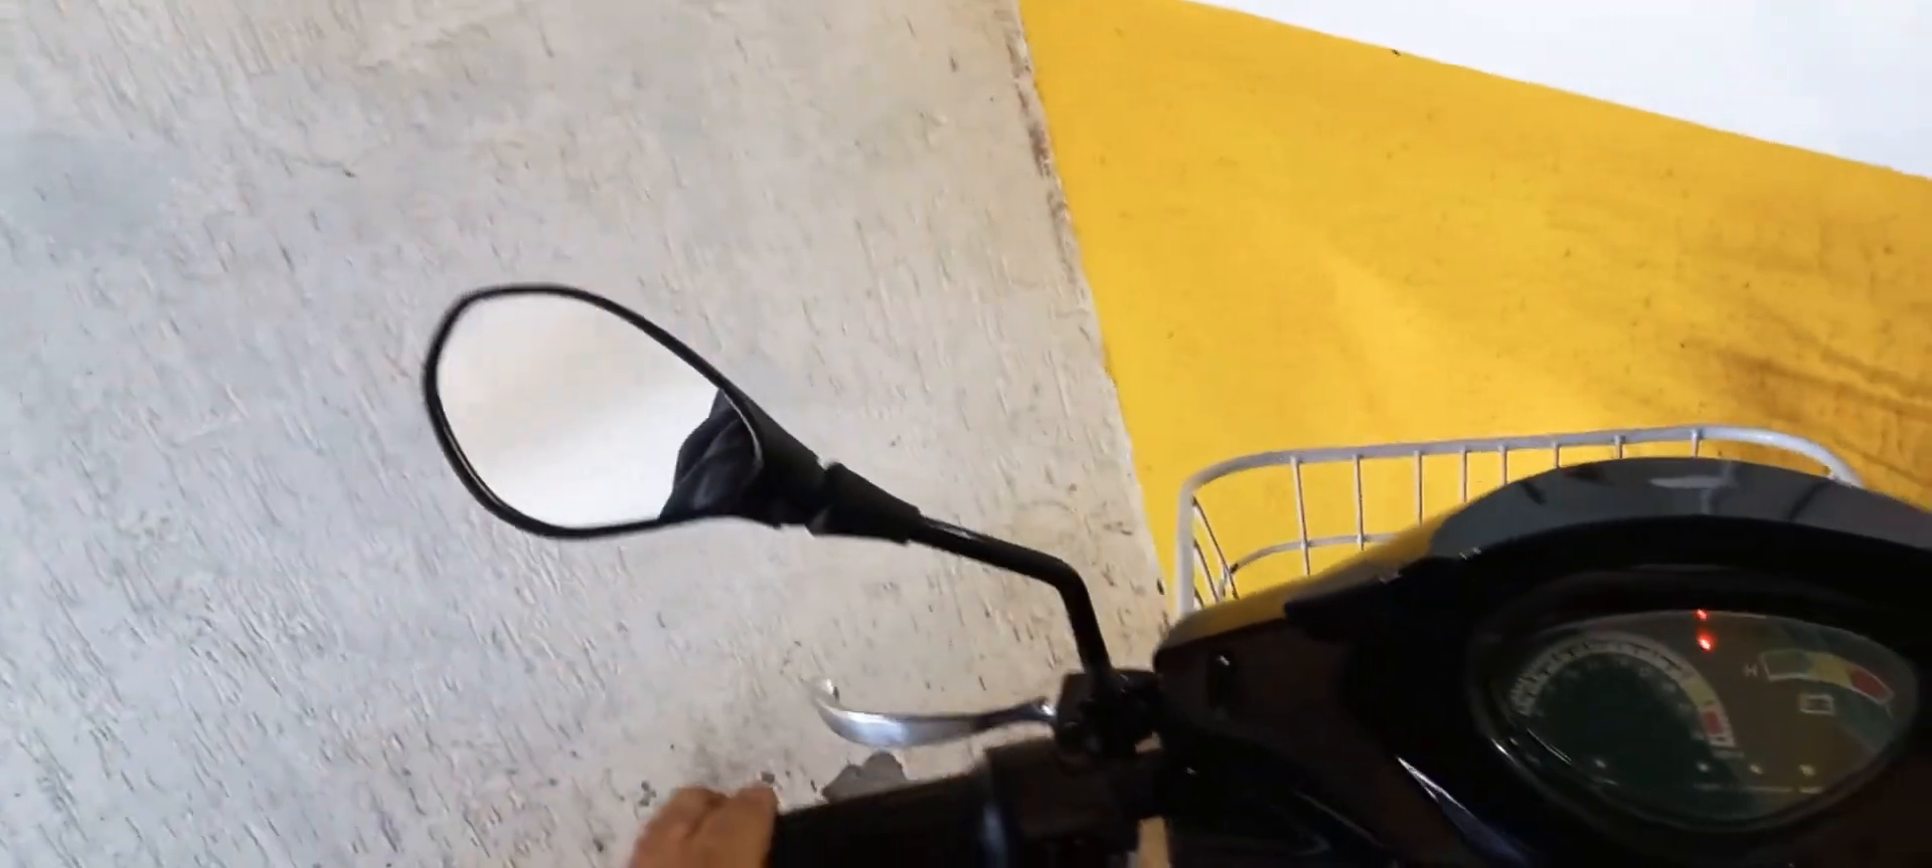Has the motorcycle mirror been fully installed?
Yes.